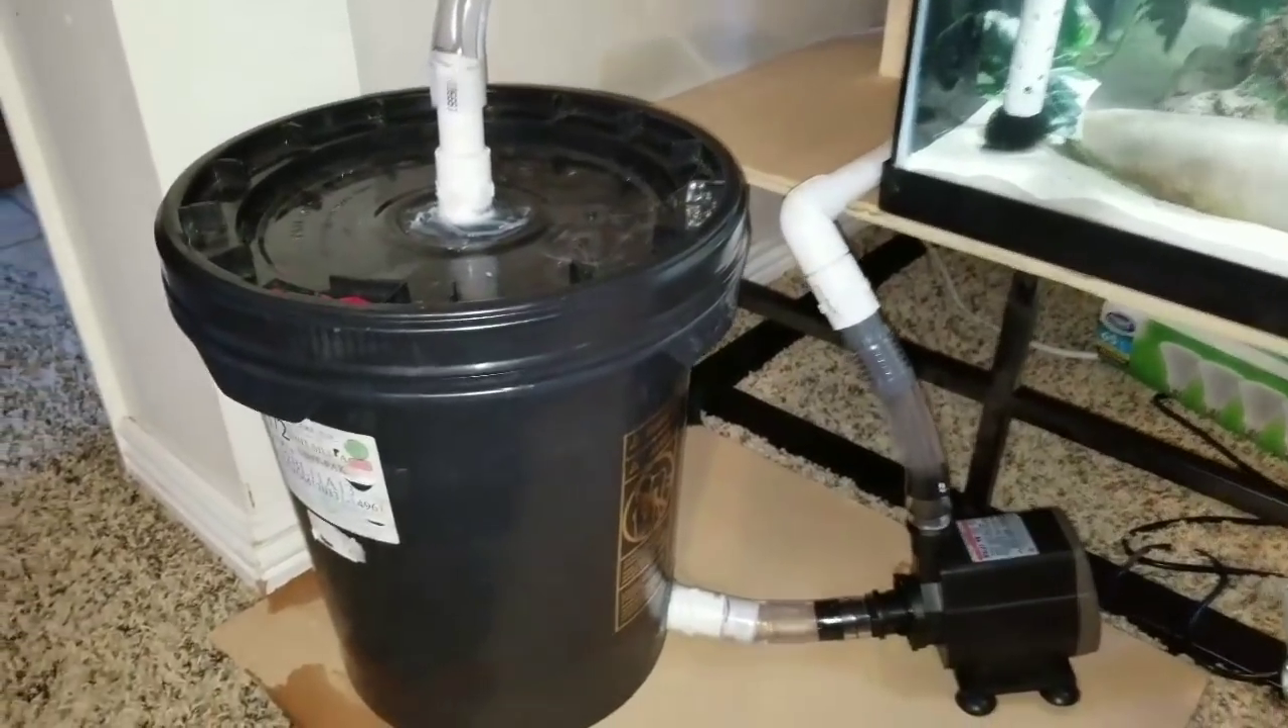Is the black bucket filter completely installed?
Yes.